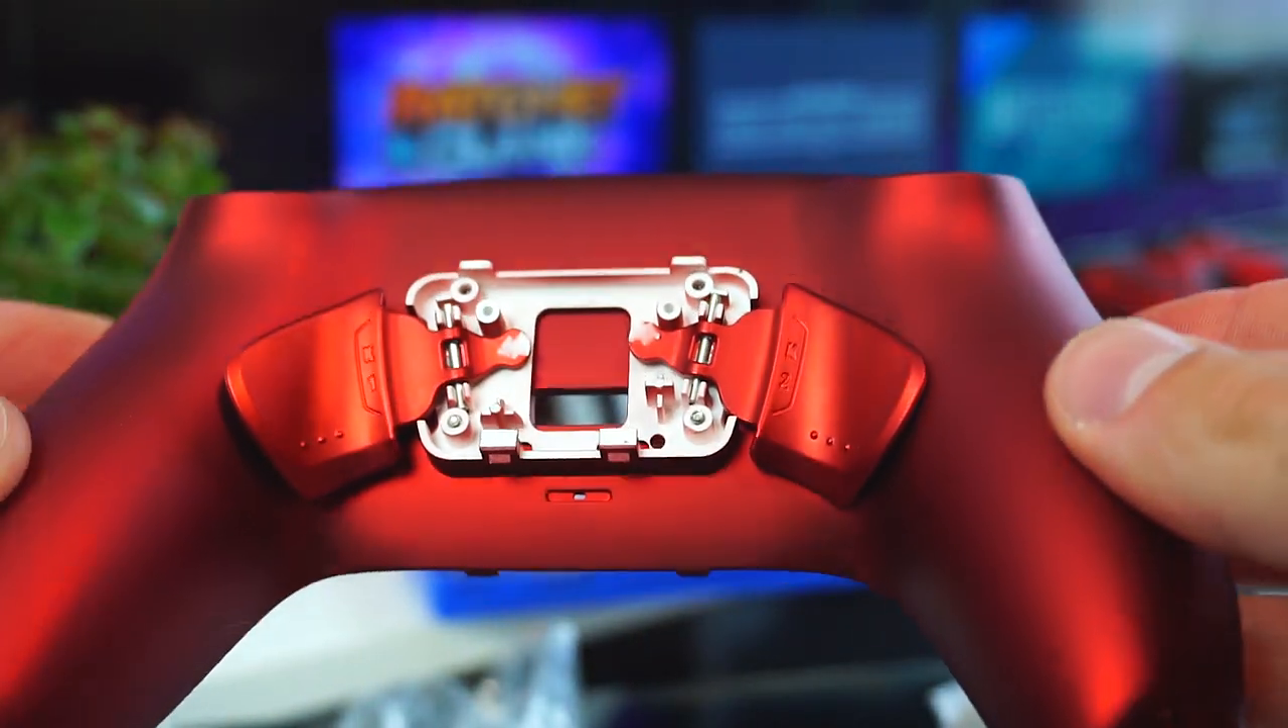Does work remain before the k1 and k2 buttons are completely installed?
No.